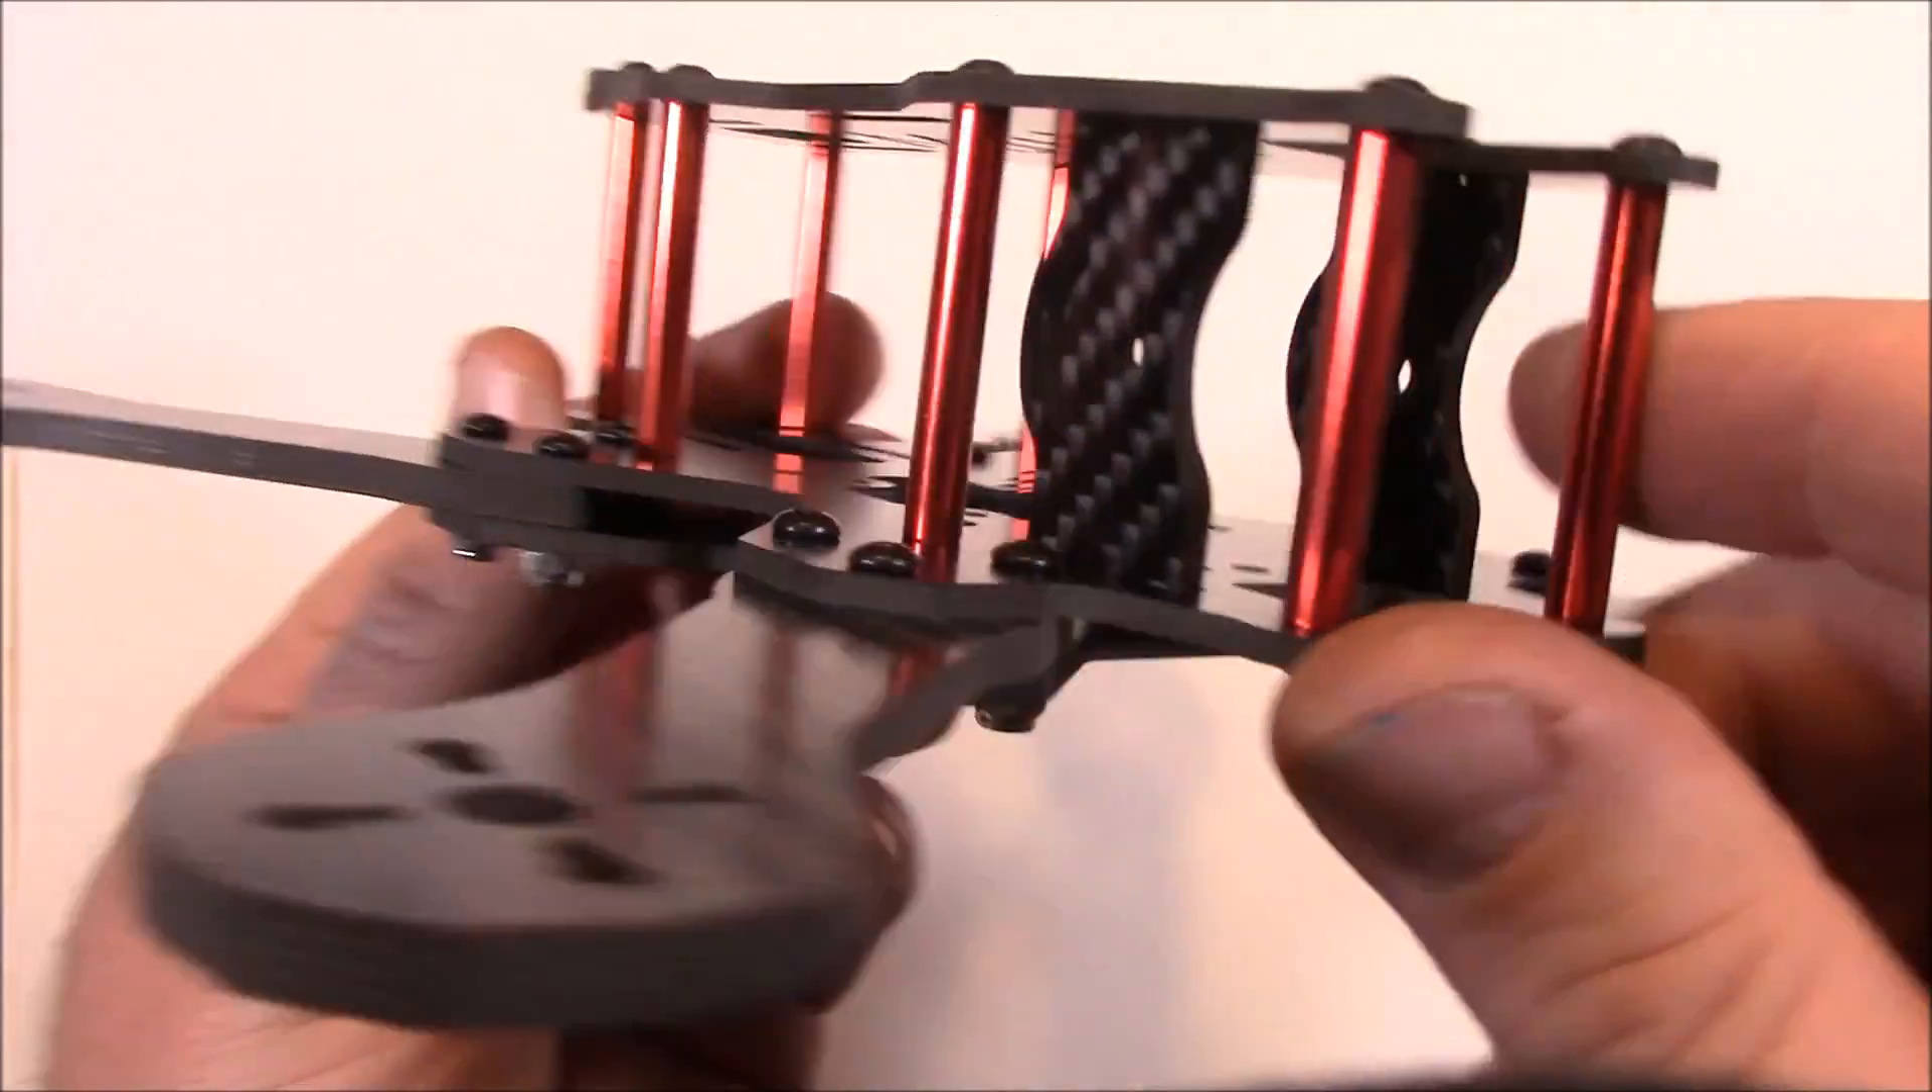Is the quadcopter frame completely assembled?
Yes.